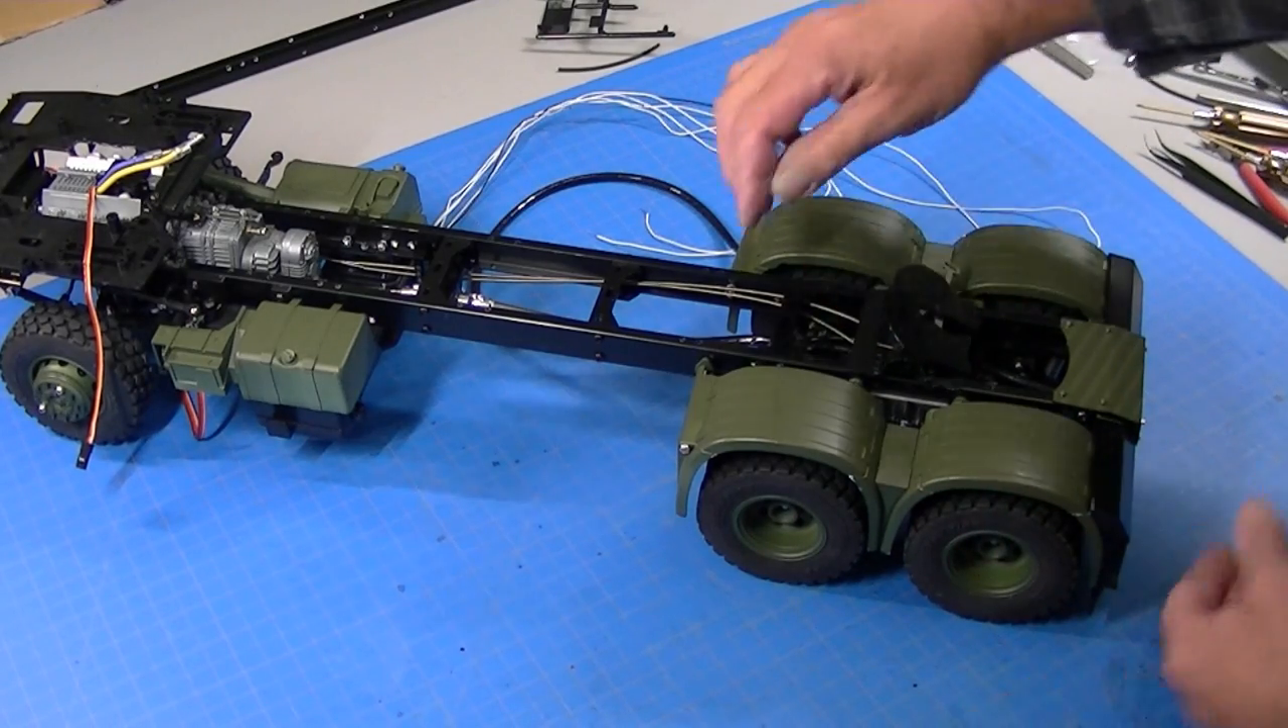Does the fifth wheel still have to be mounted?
Yes.